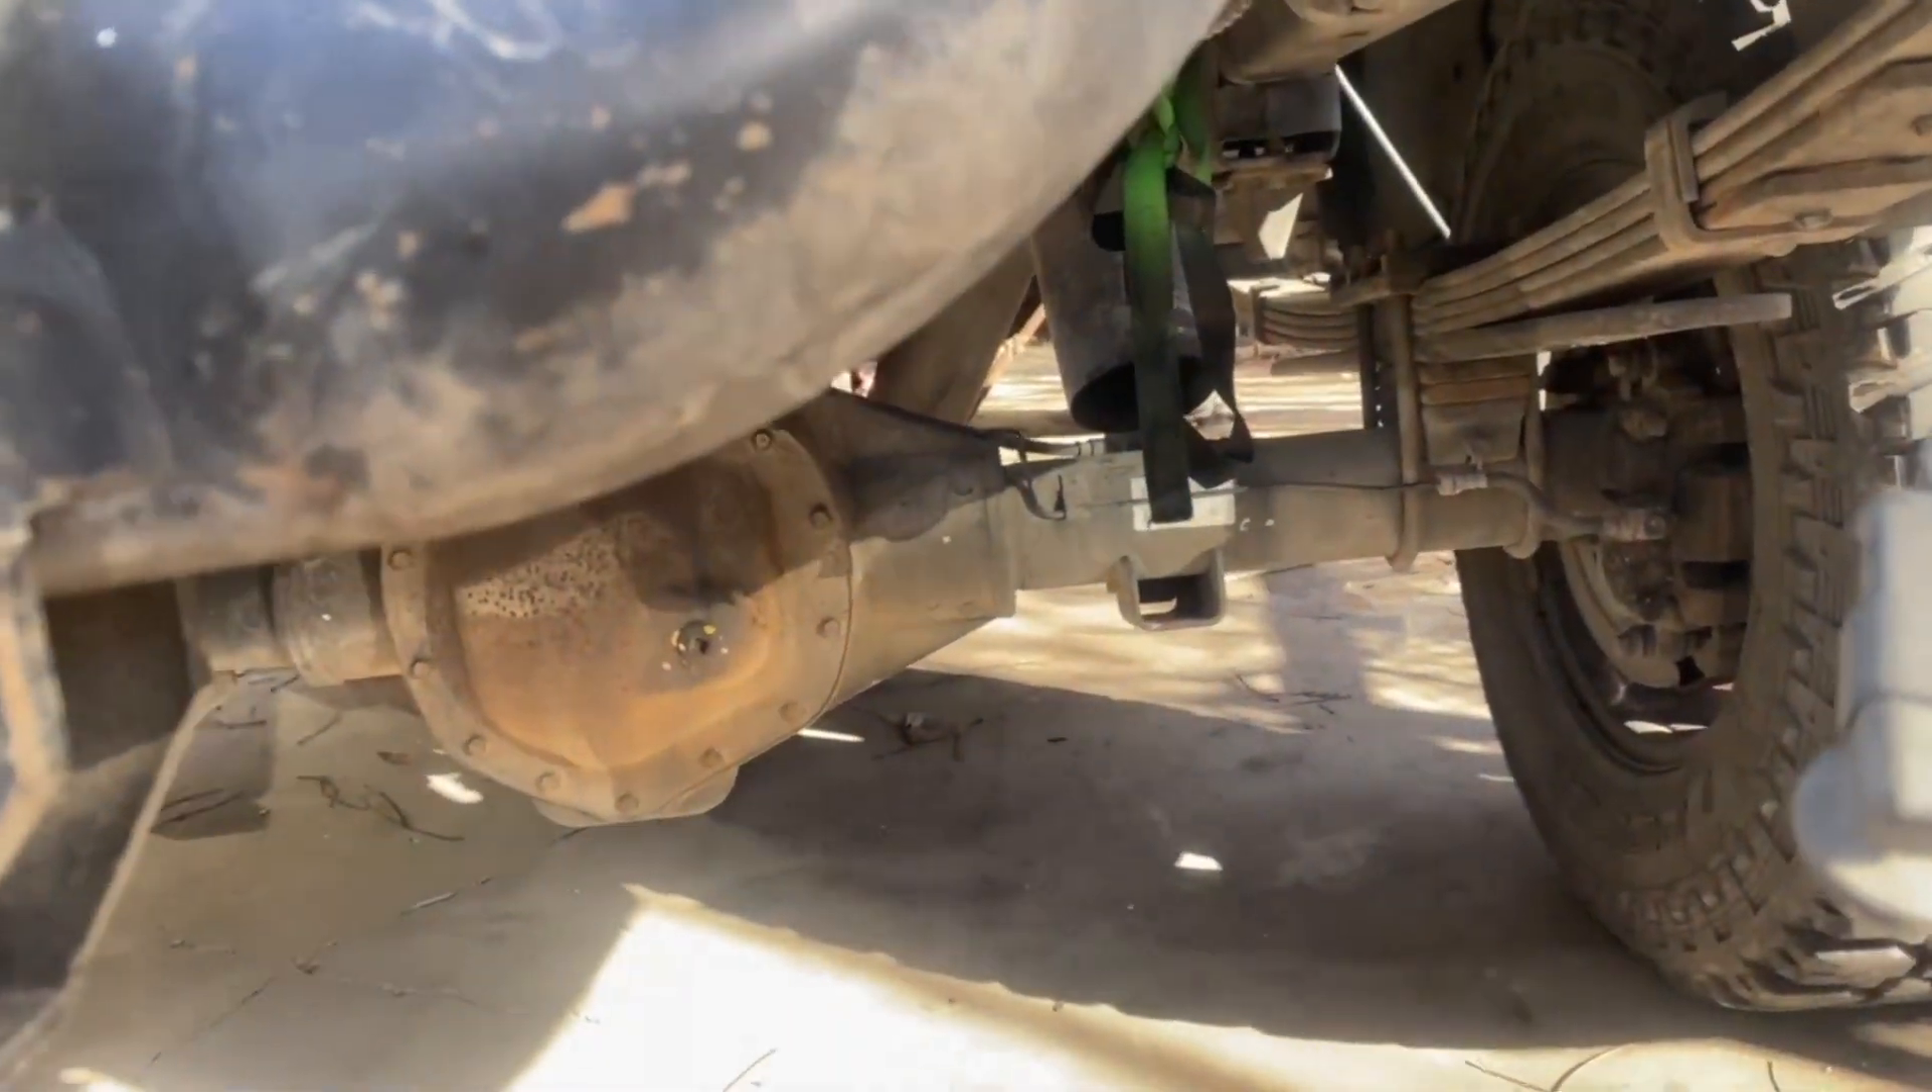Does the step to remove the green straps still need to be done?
Yes.